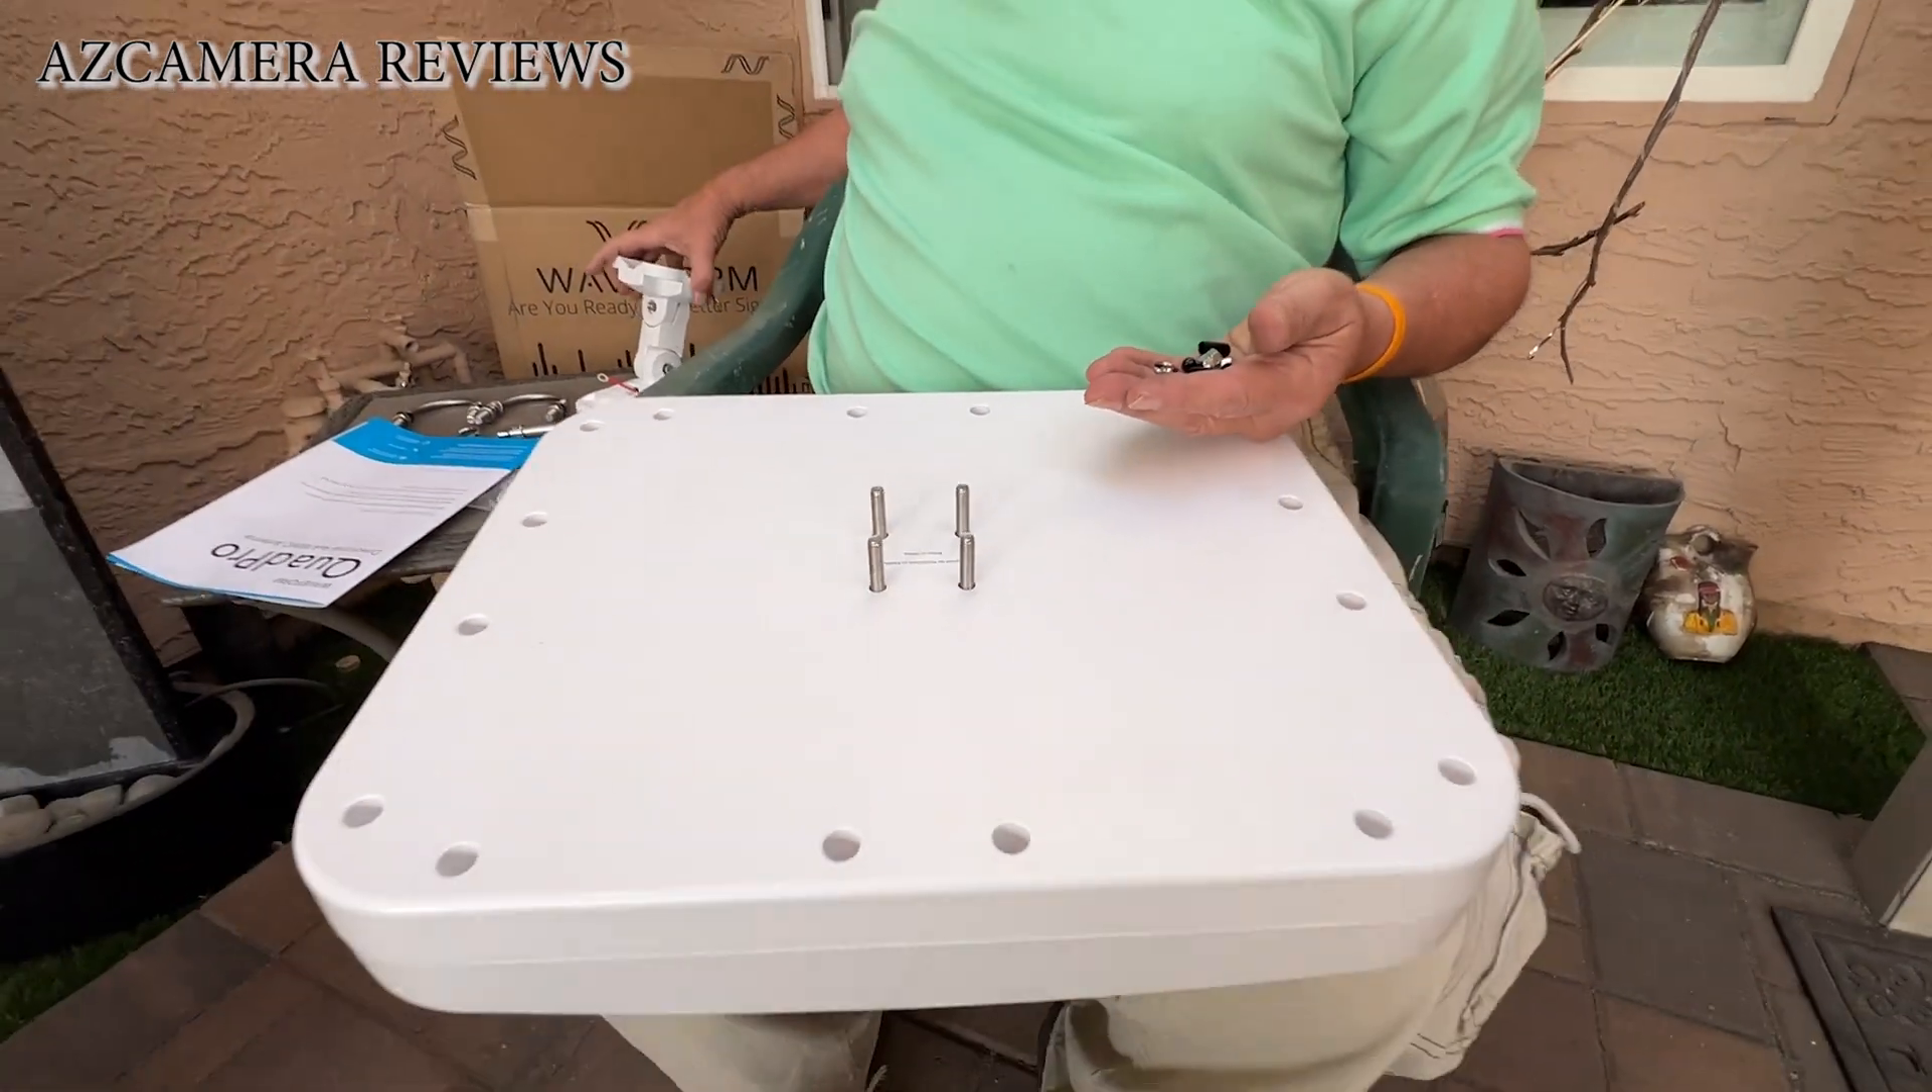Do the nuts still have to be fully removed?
No.